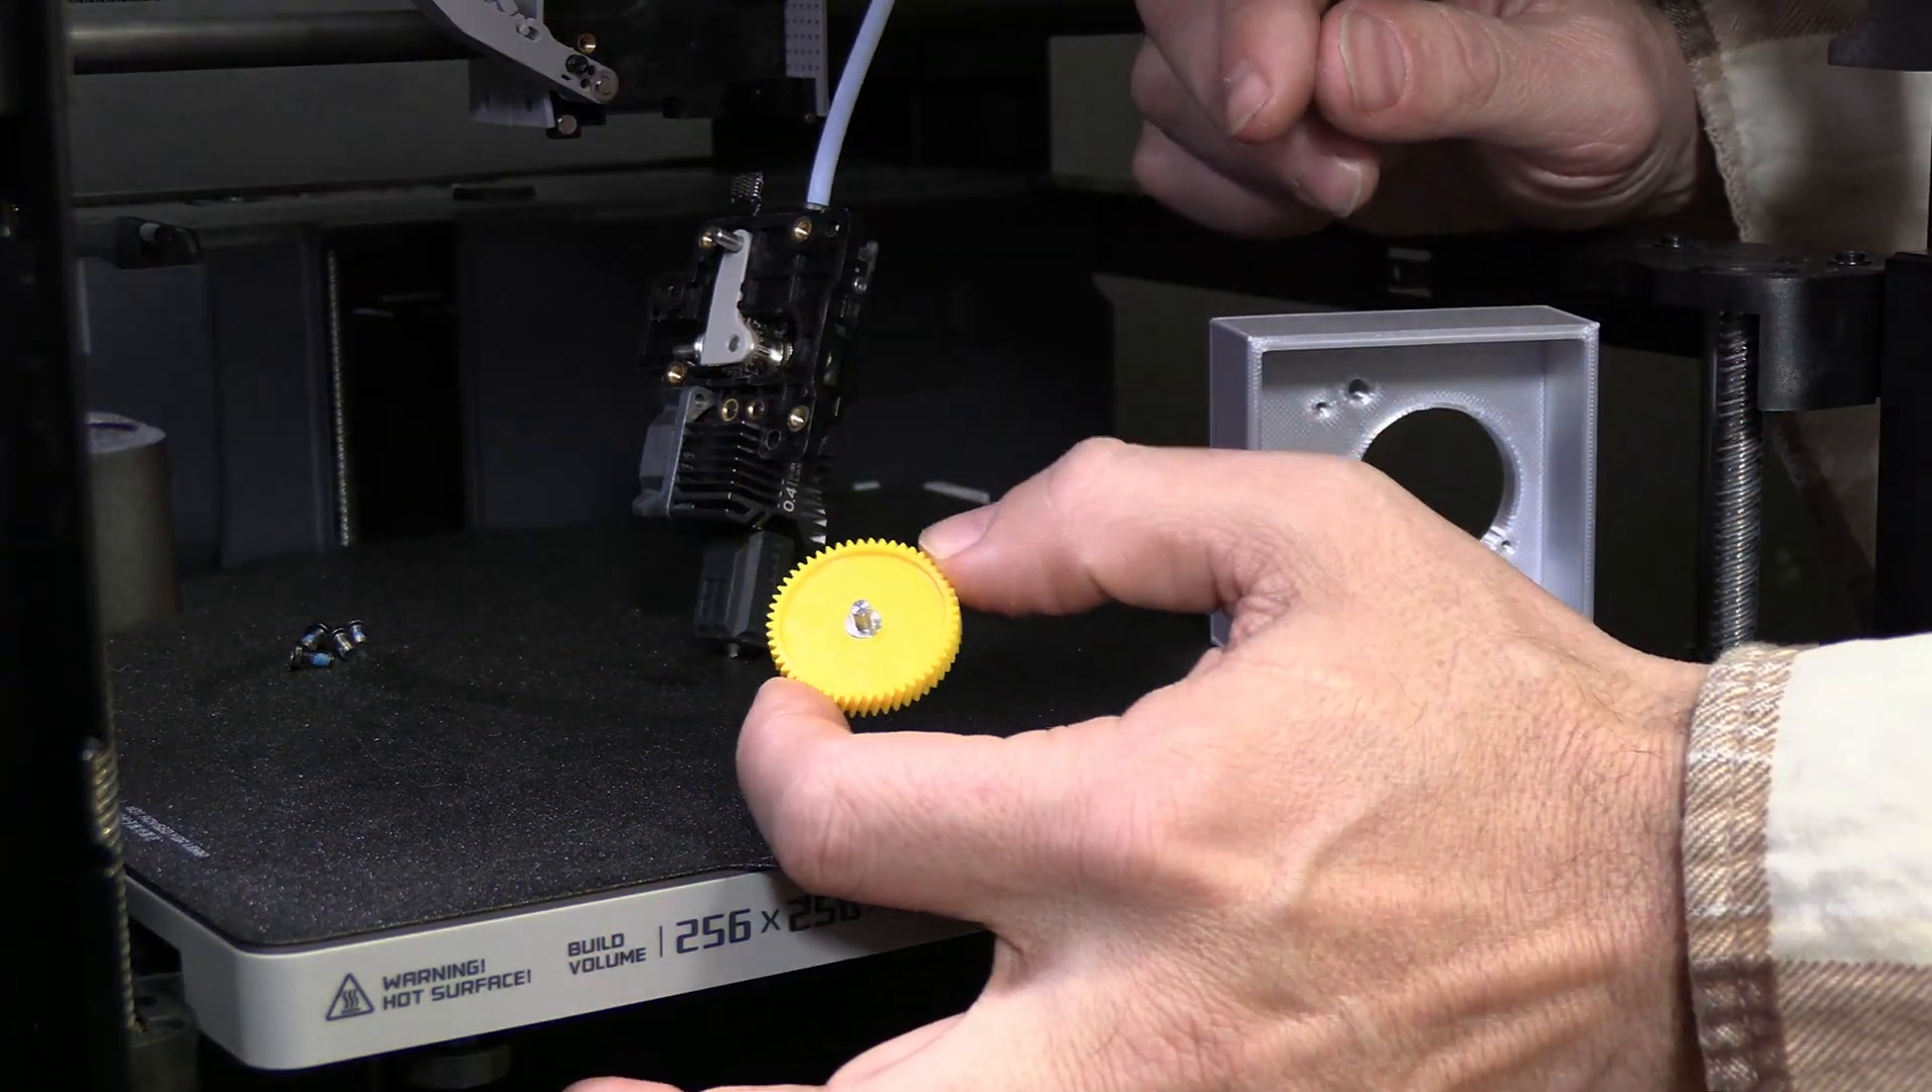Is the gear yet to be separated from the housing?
No.